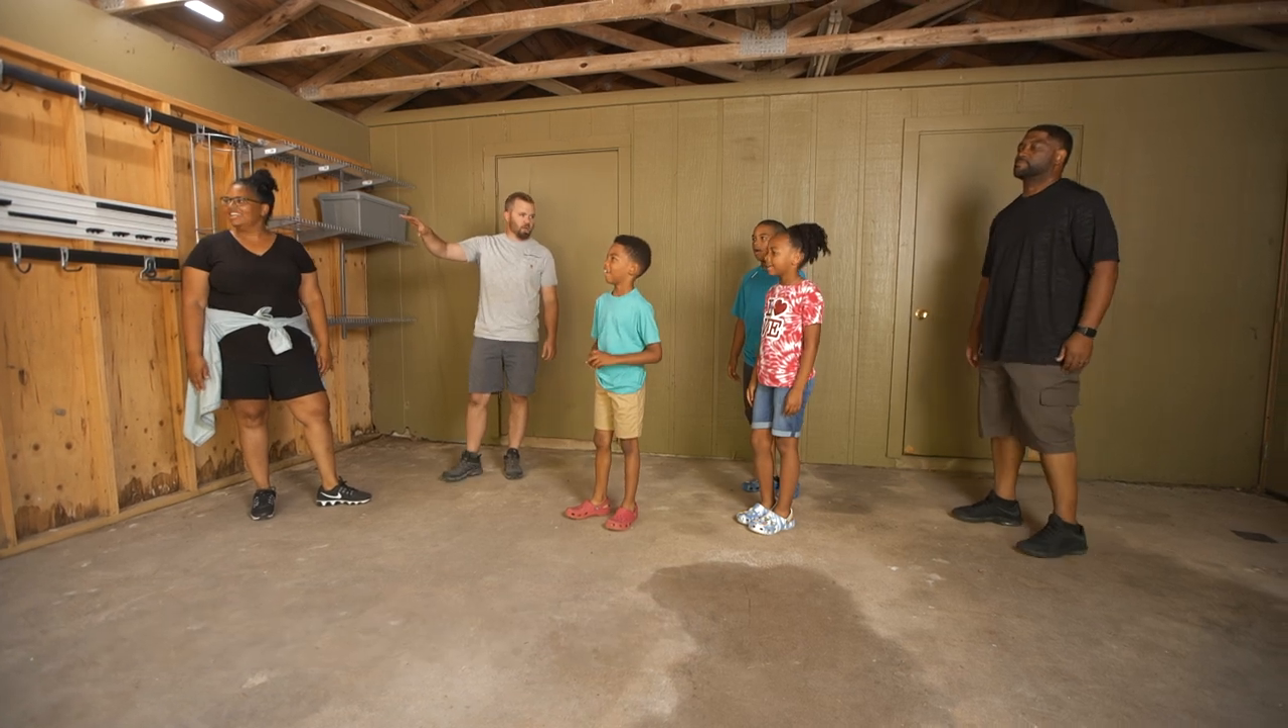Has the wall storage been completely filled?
No.